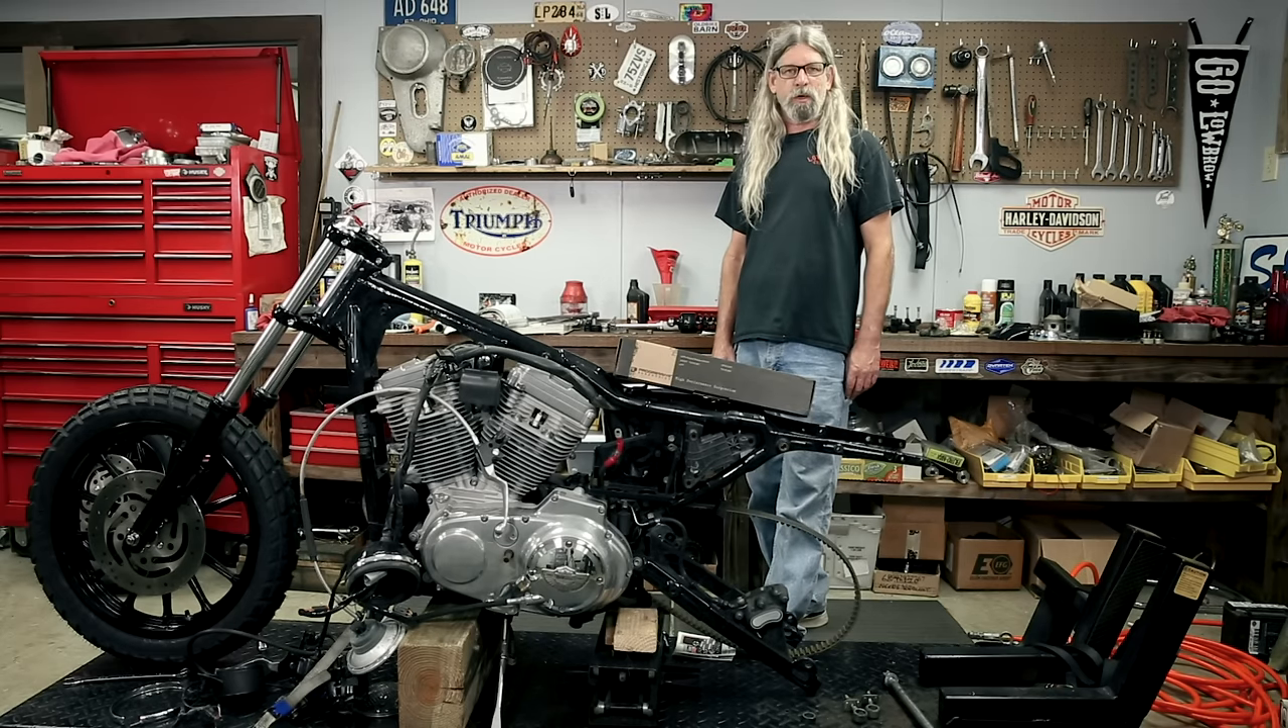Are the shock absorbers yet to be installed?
Yes.